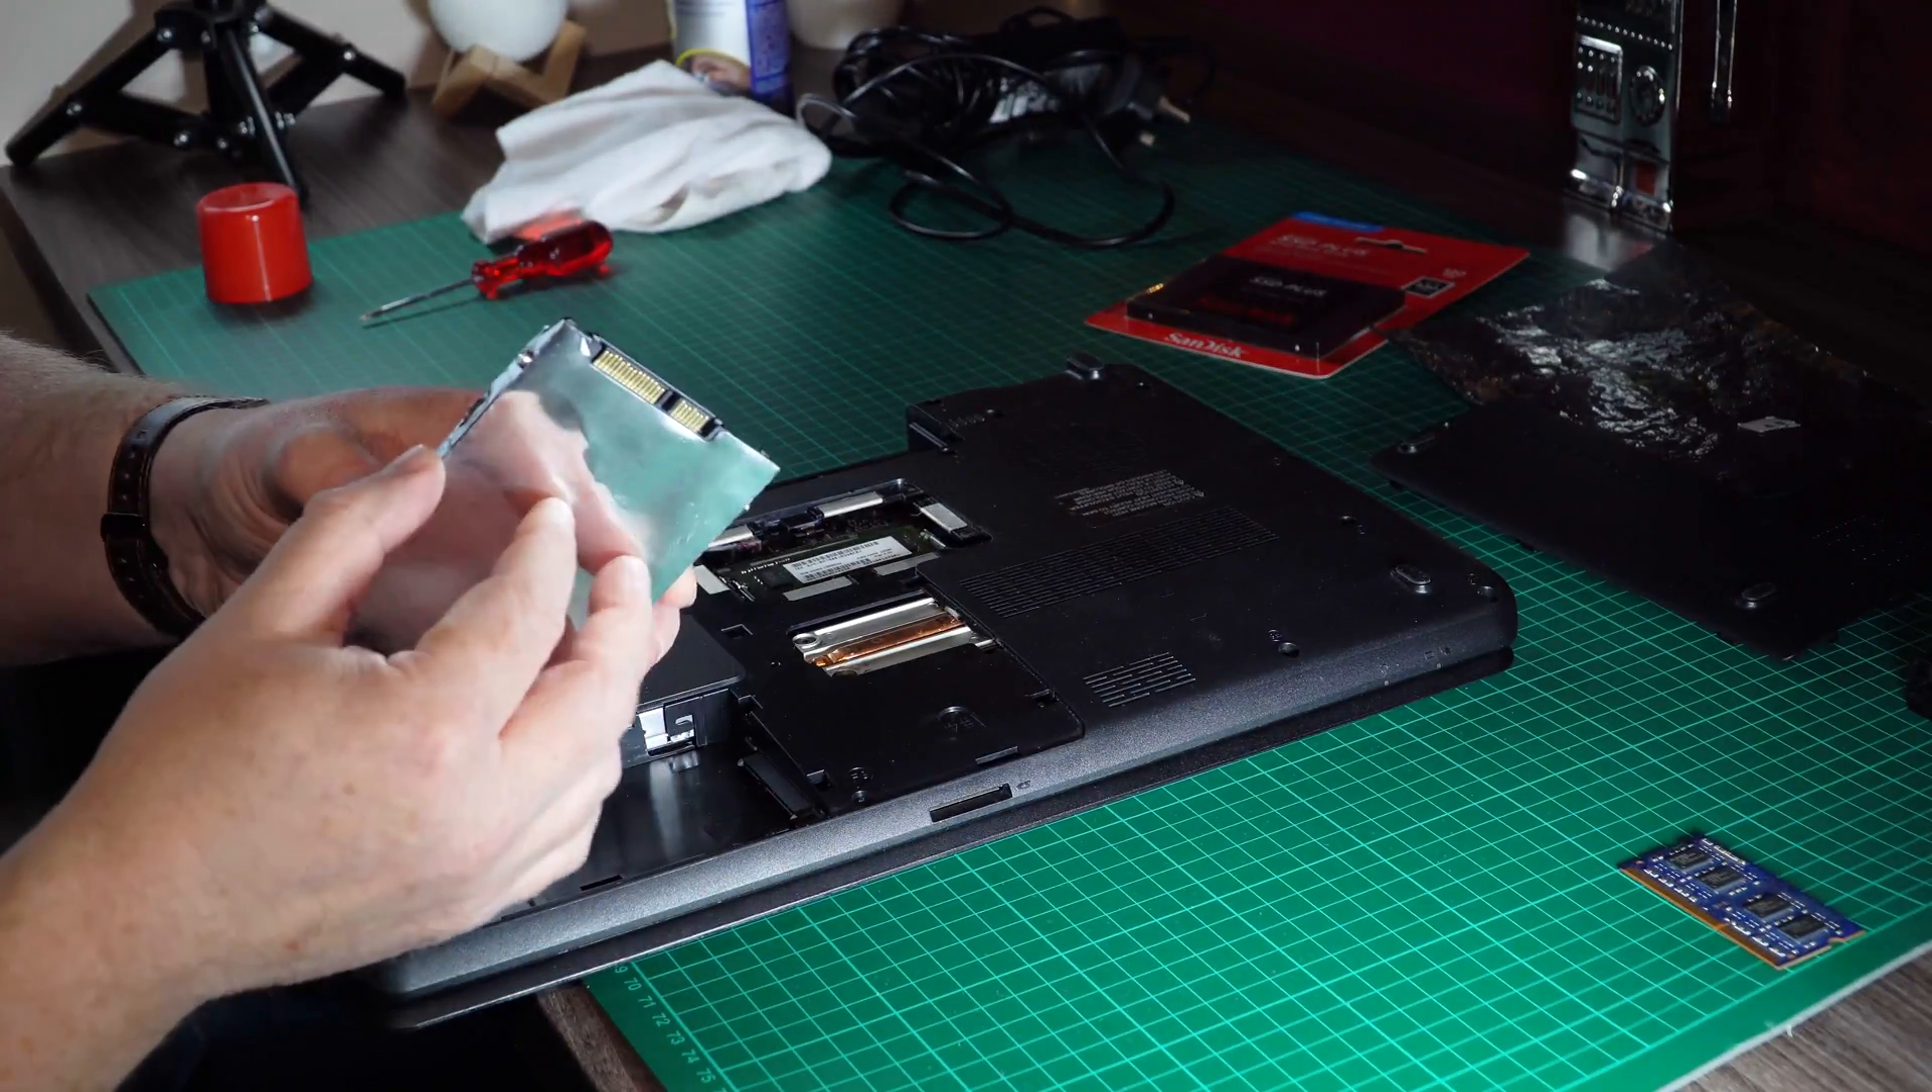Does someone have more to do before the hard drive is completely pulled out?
No.